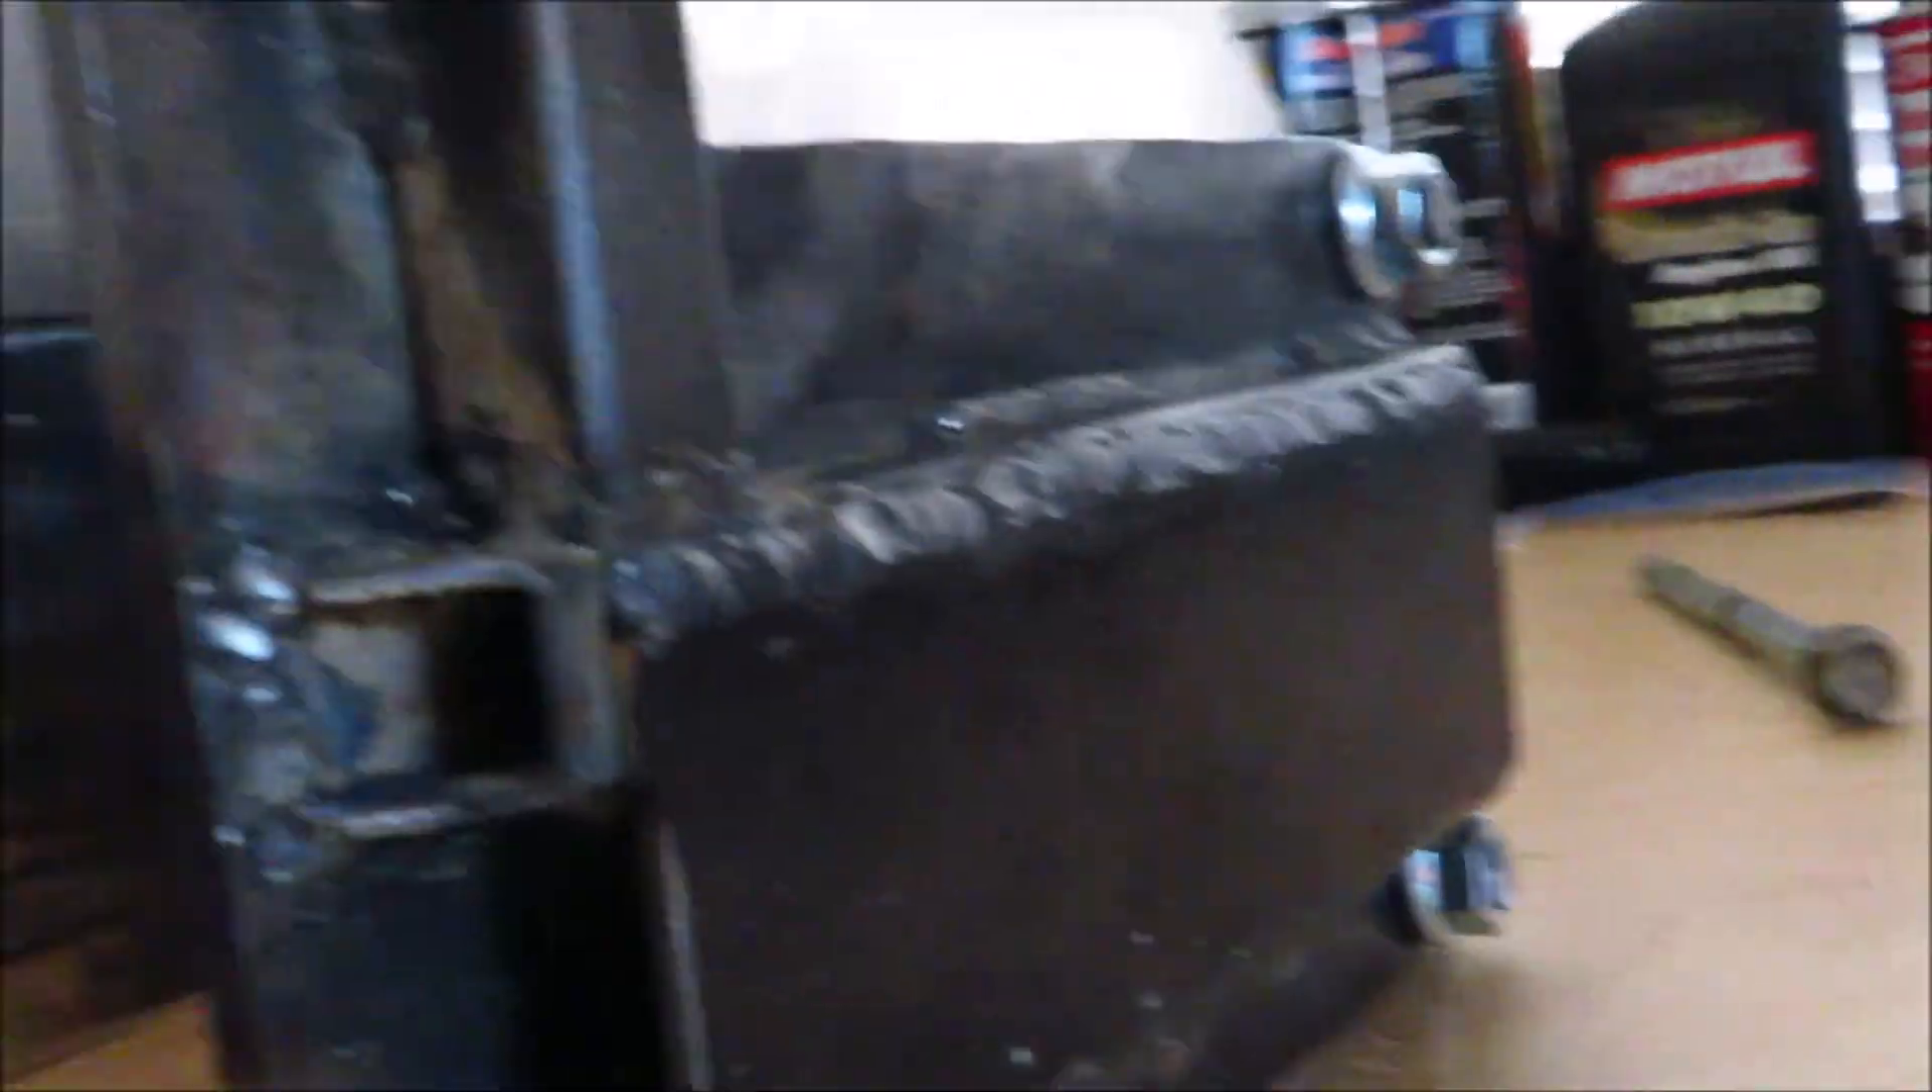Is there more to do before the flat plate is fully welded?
No.